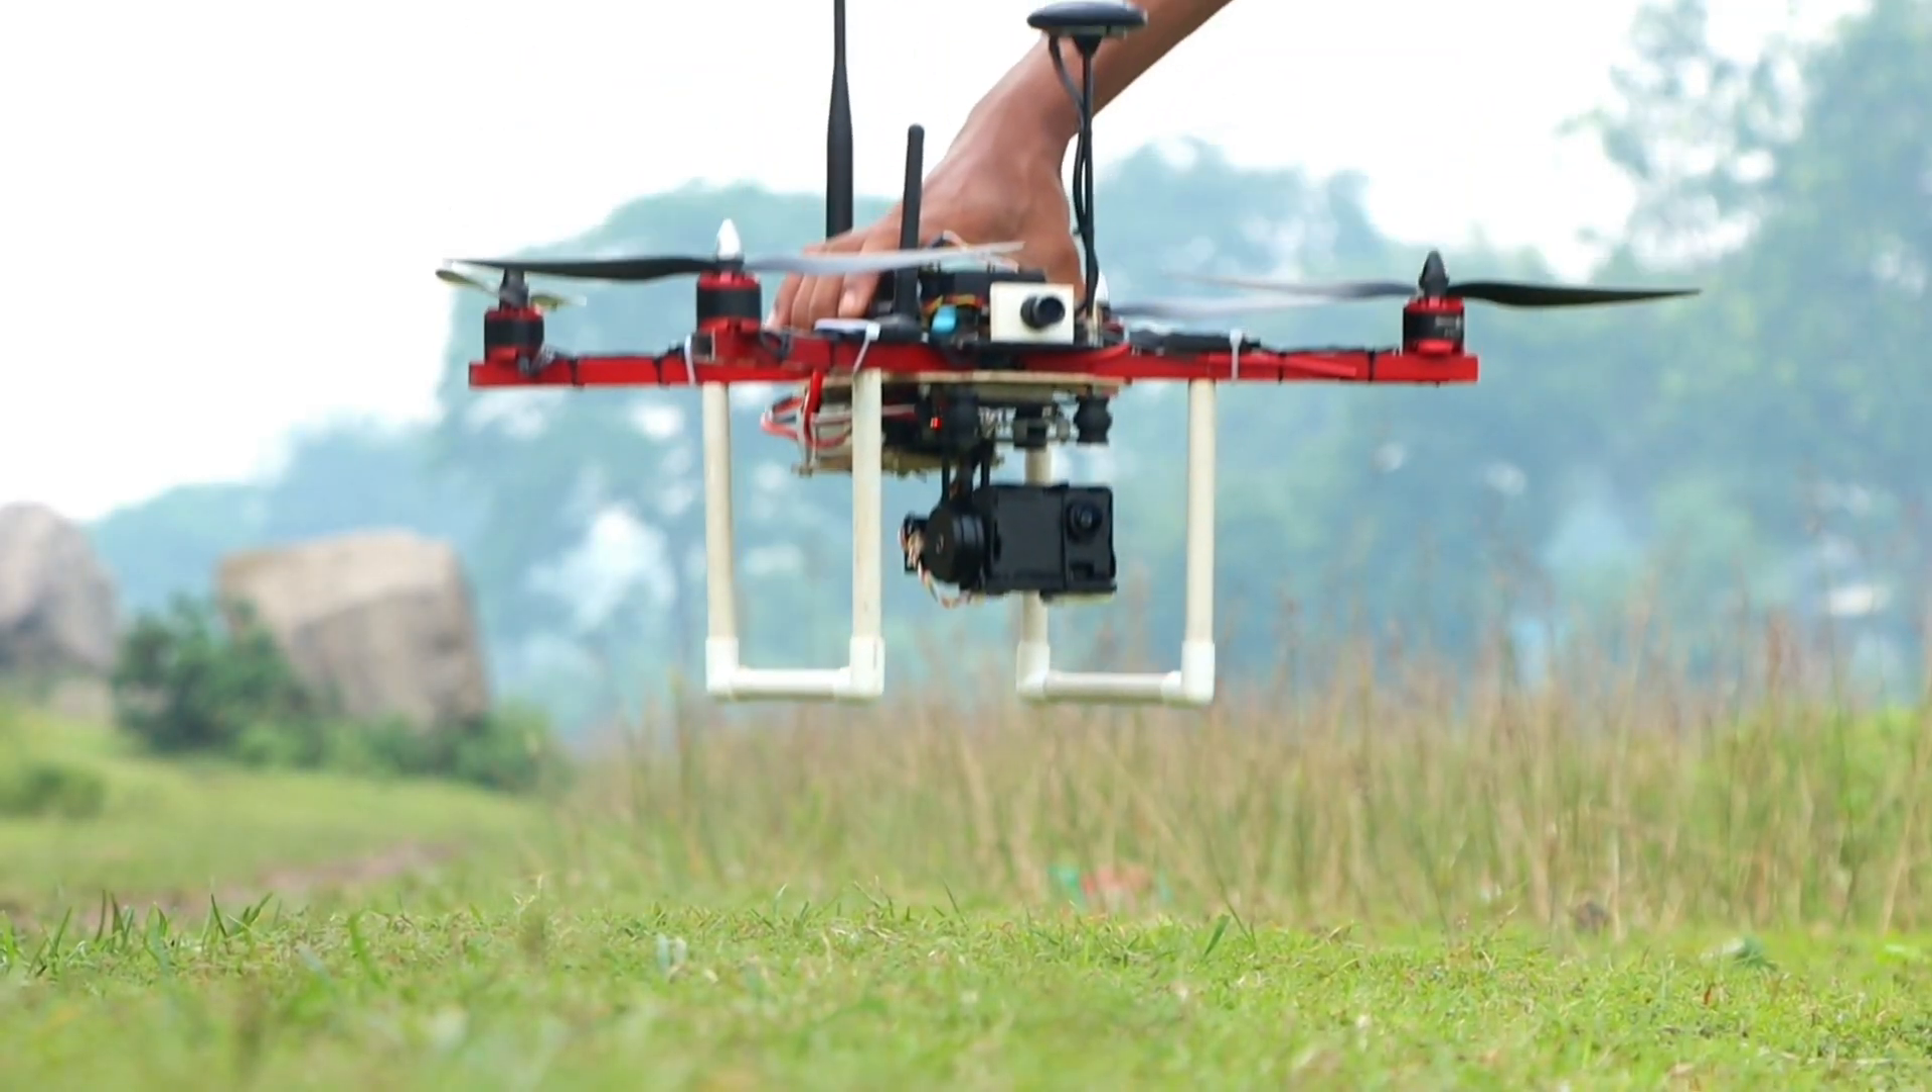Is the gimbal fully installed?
Yes.